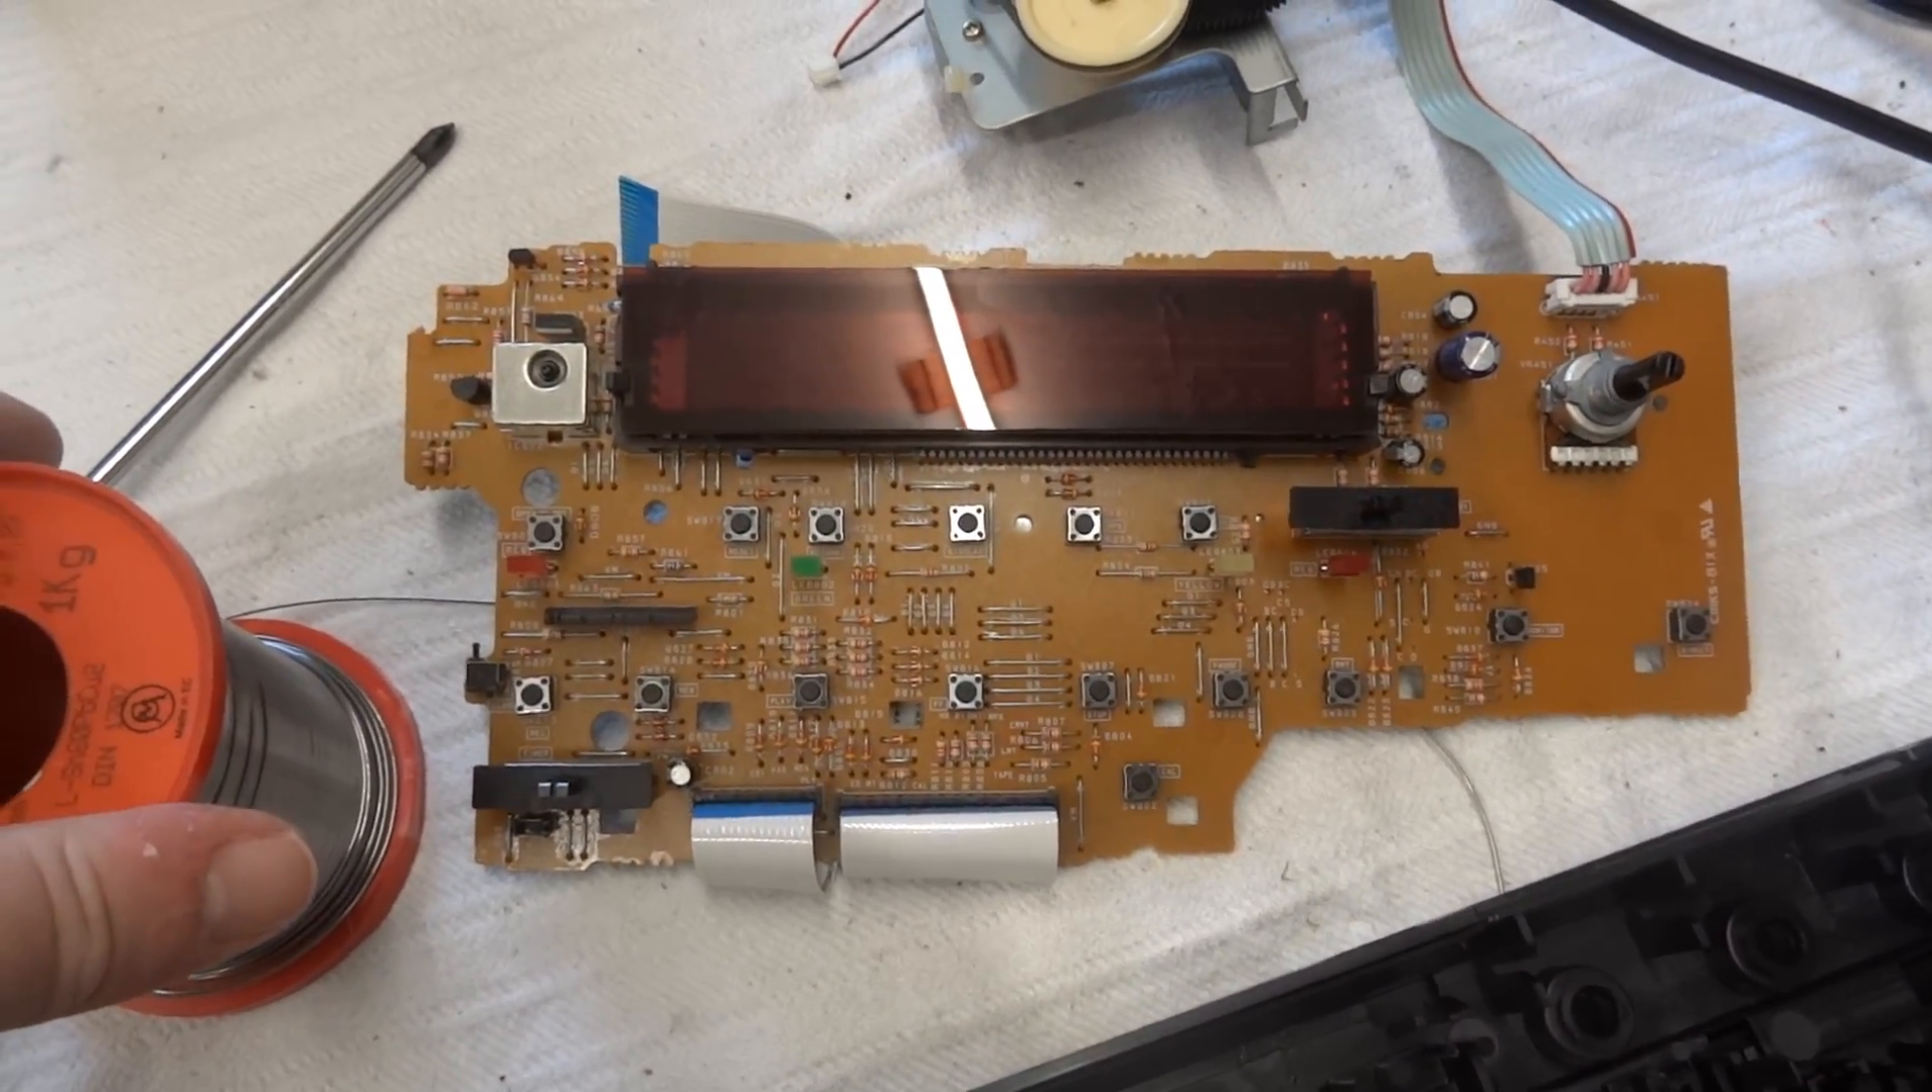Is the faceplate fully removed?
Yes.